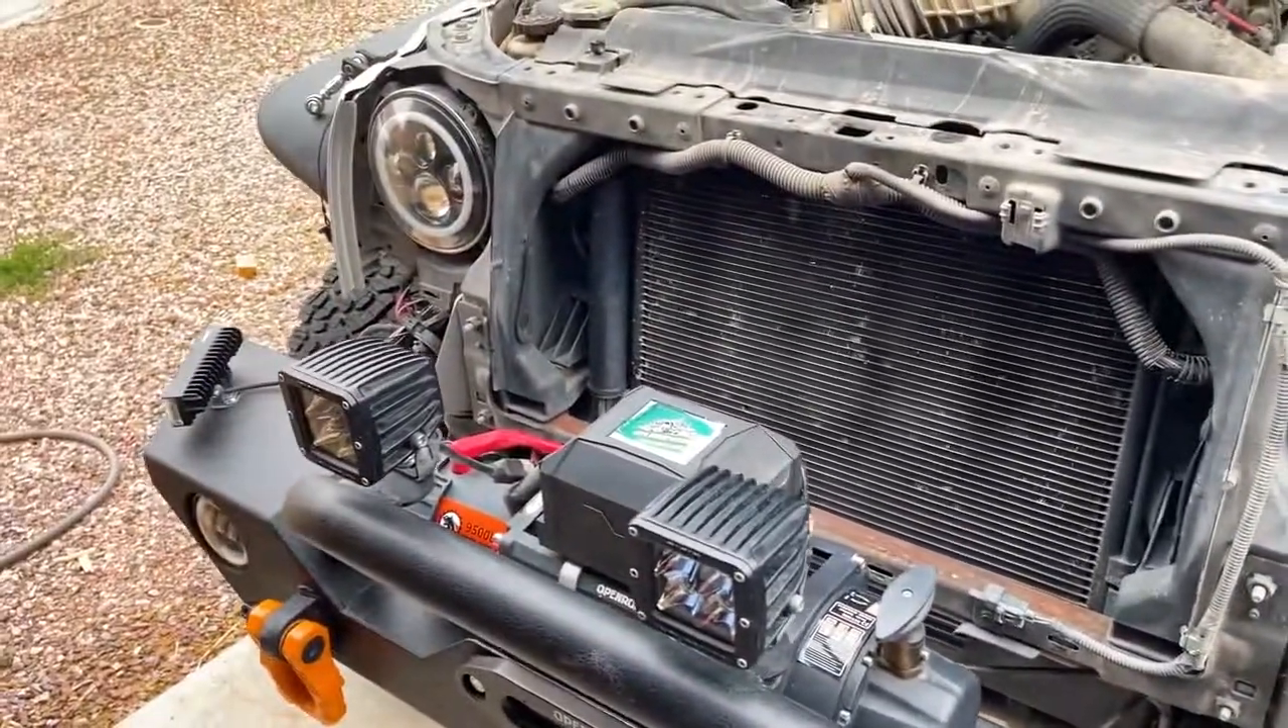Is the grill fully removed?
Yes.